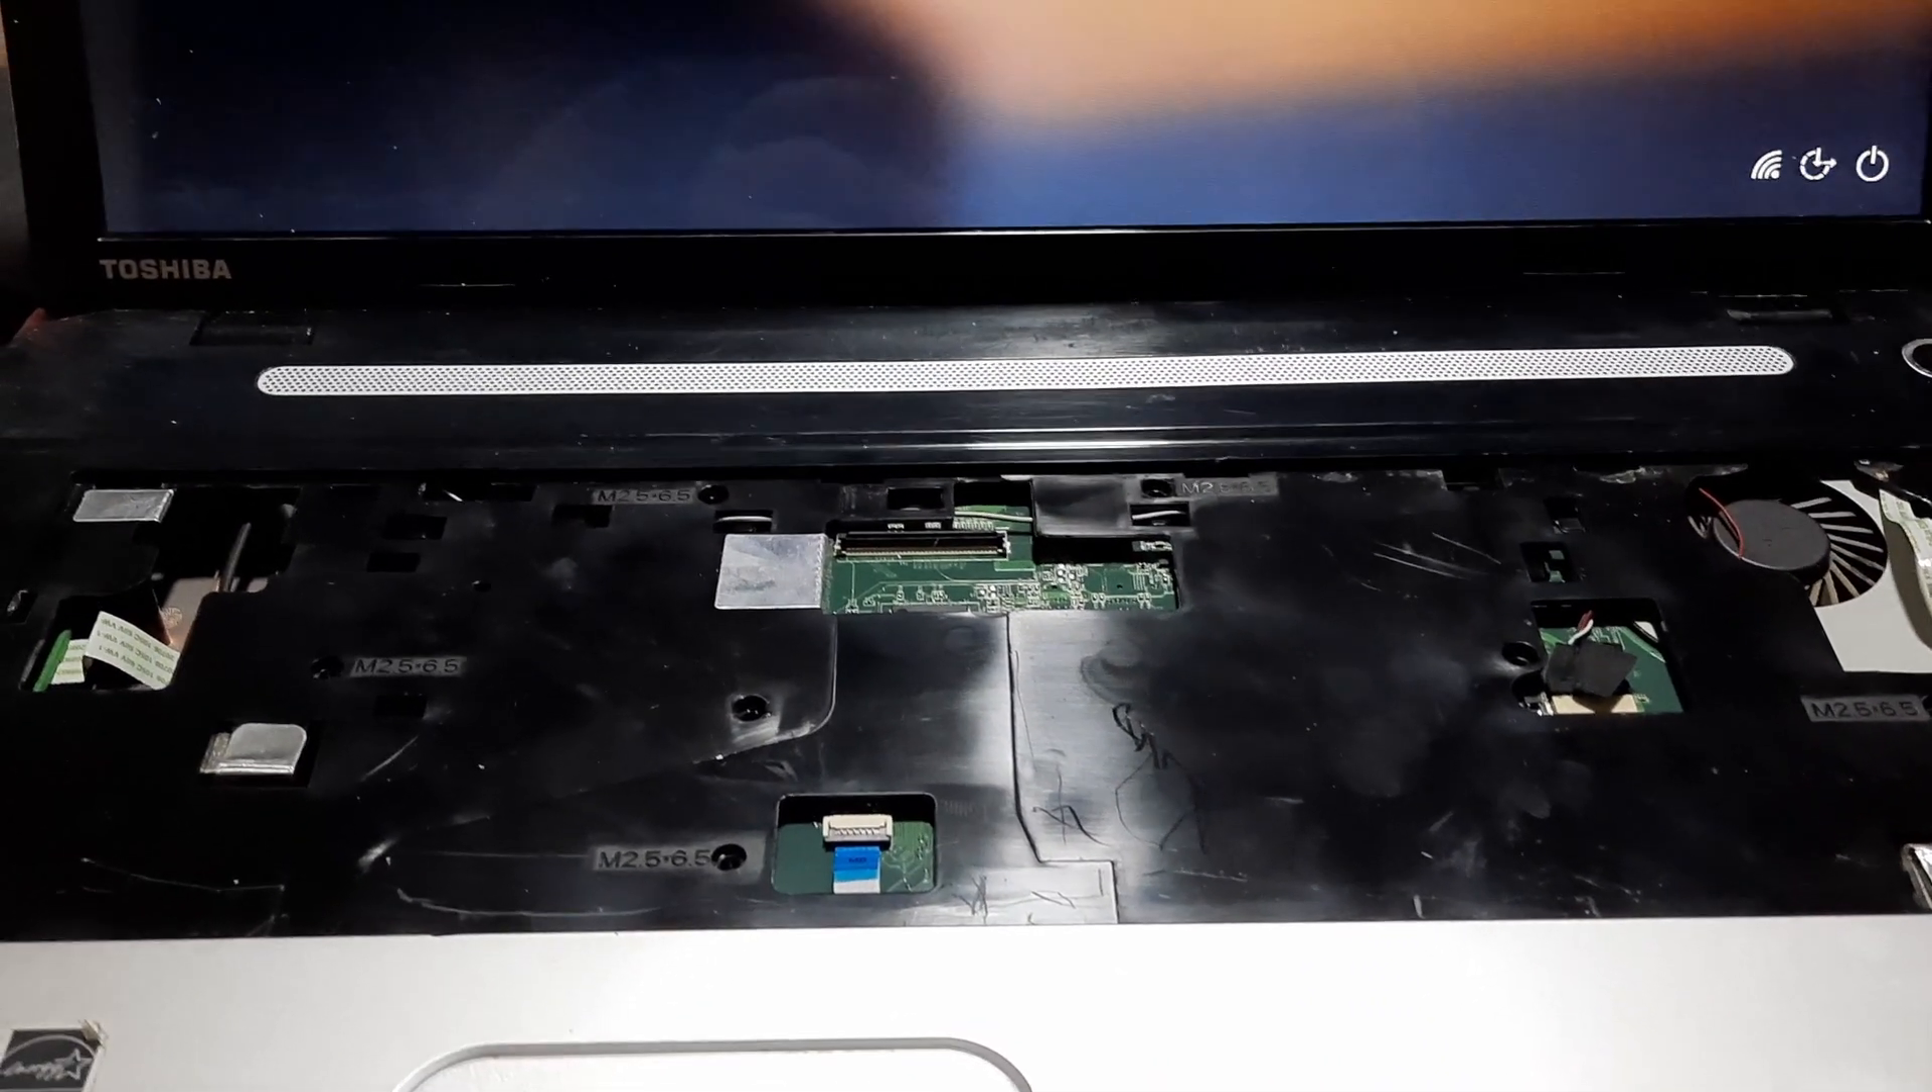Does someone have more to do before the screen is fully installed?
No.